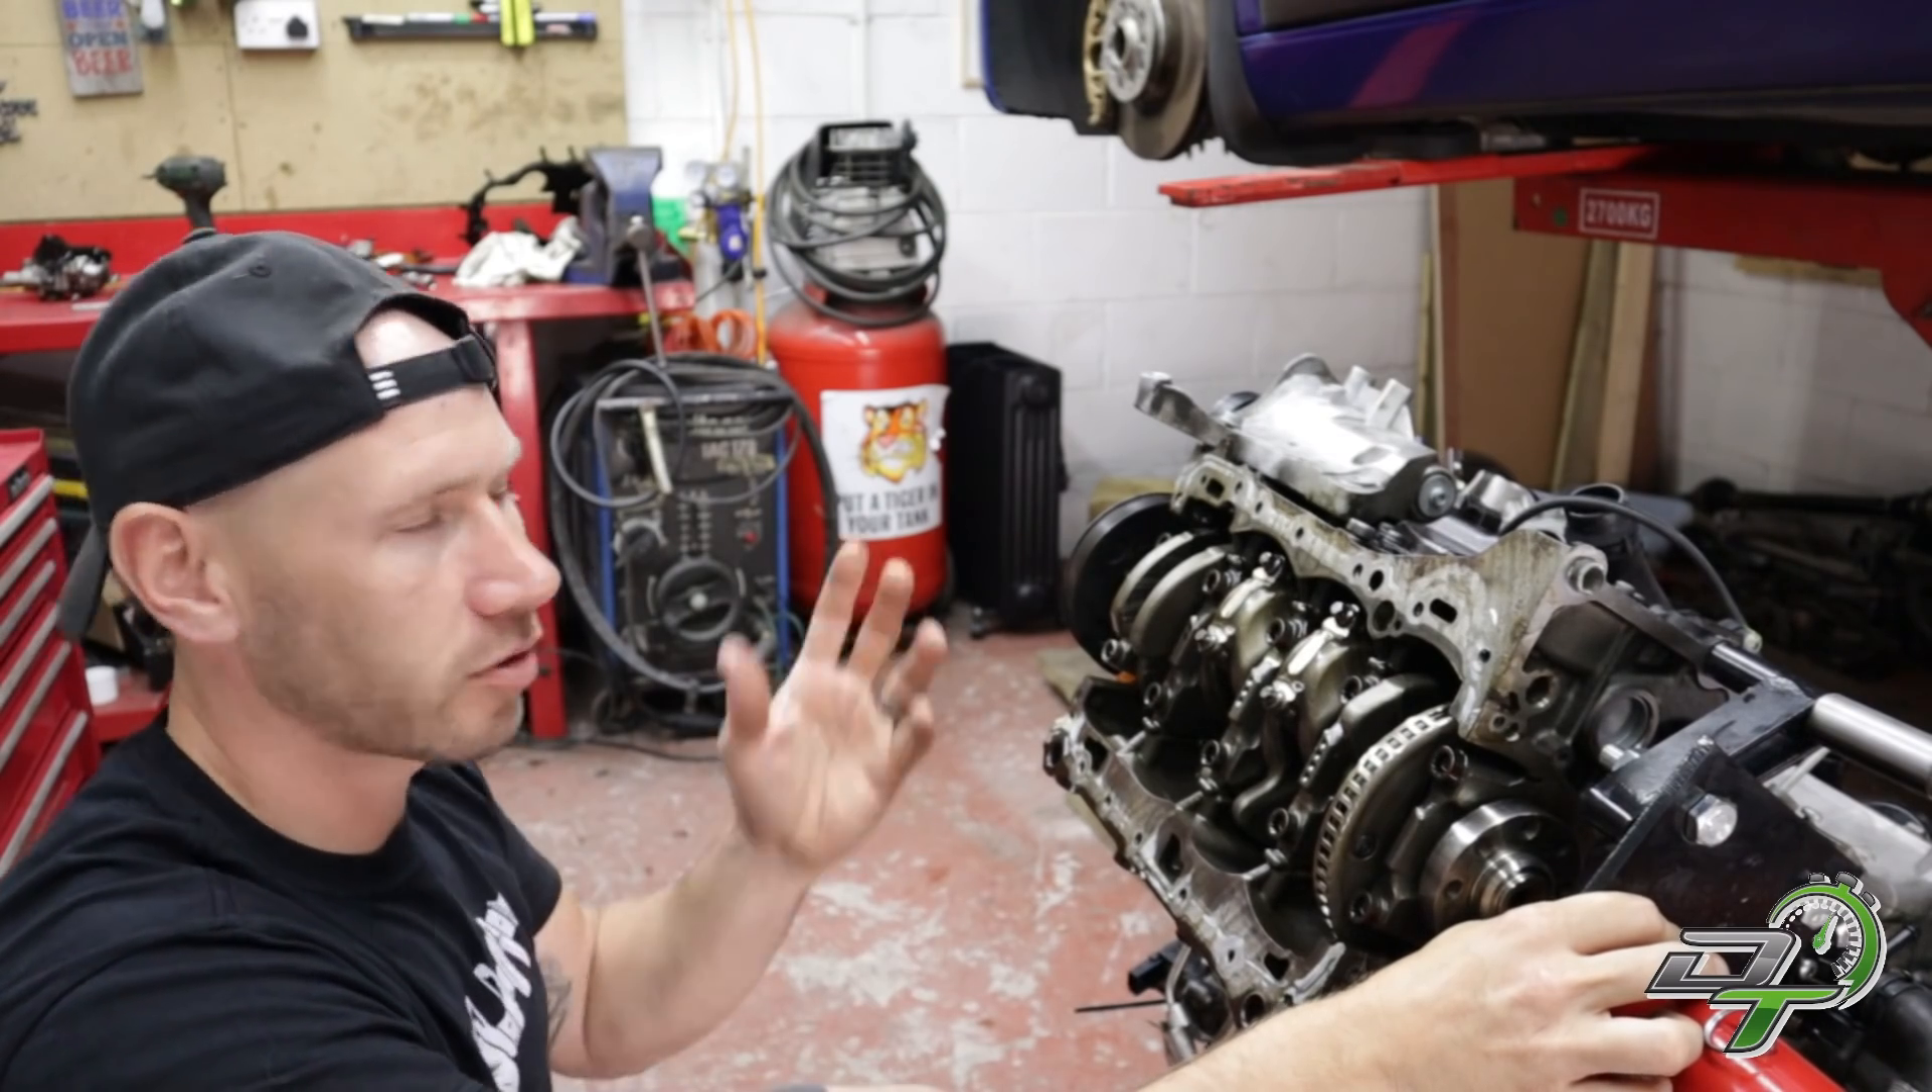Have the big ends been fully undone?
No.